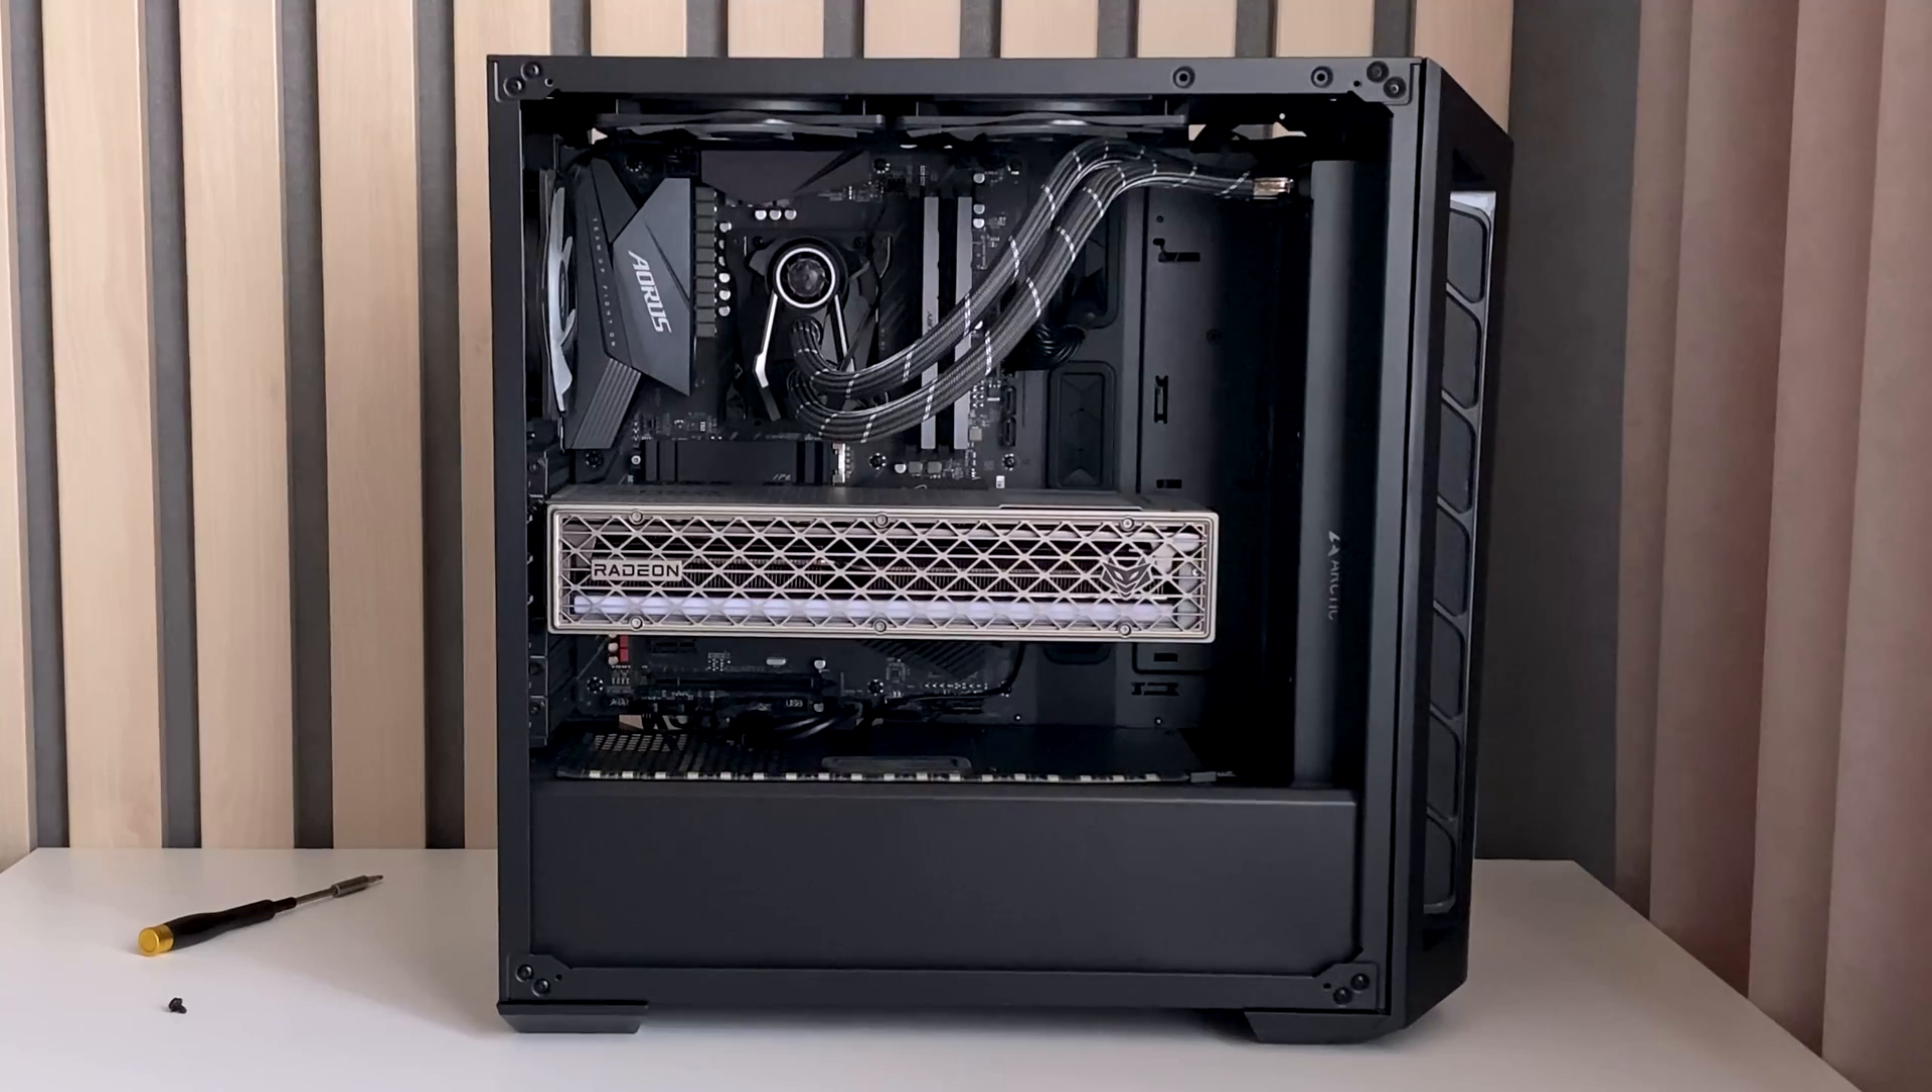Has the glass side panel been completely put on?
No.